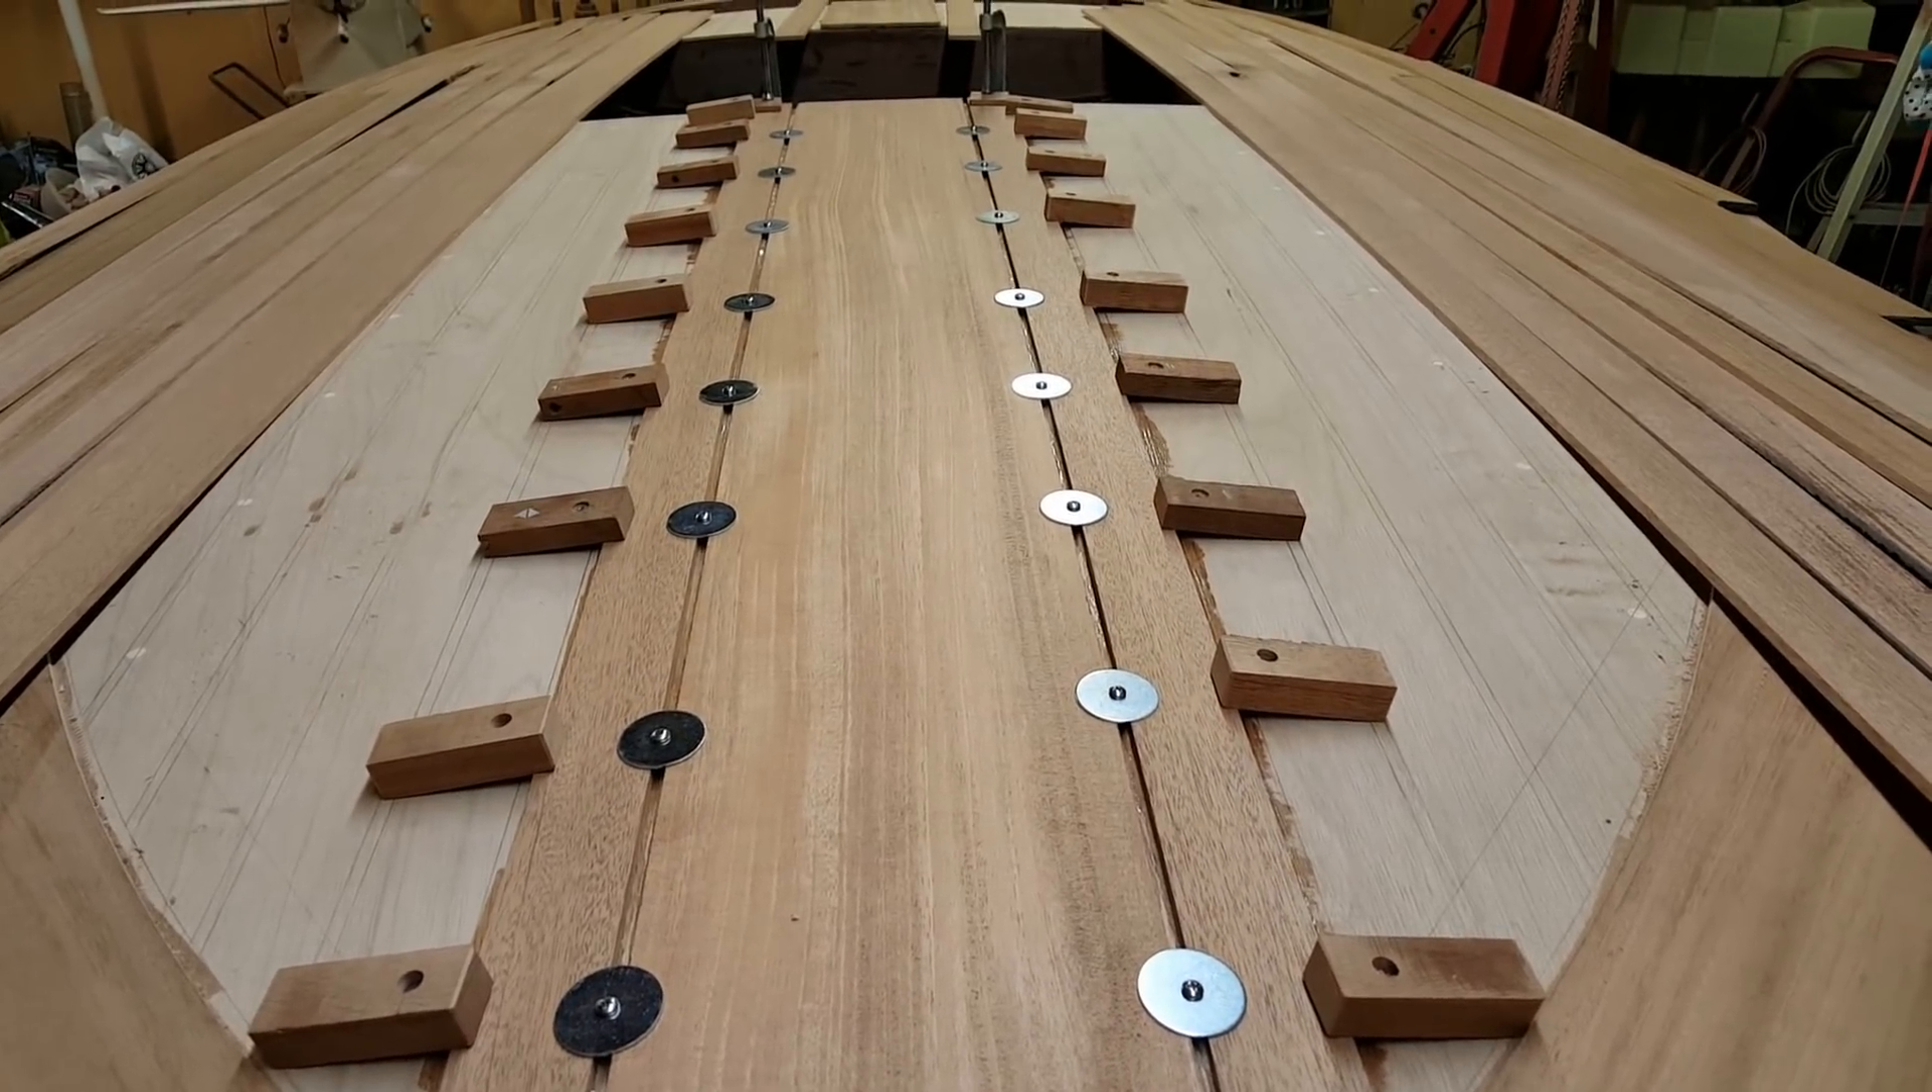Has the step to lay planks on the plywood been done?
No.